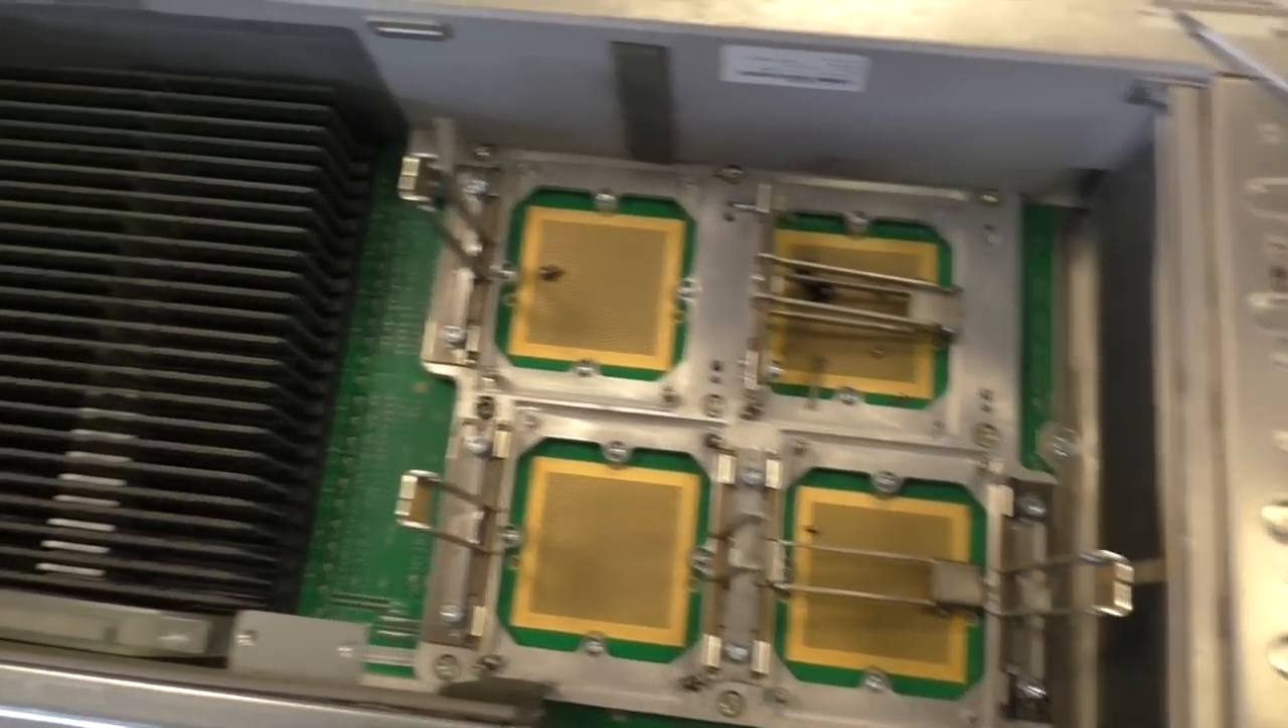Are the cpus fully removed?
Yes.